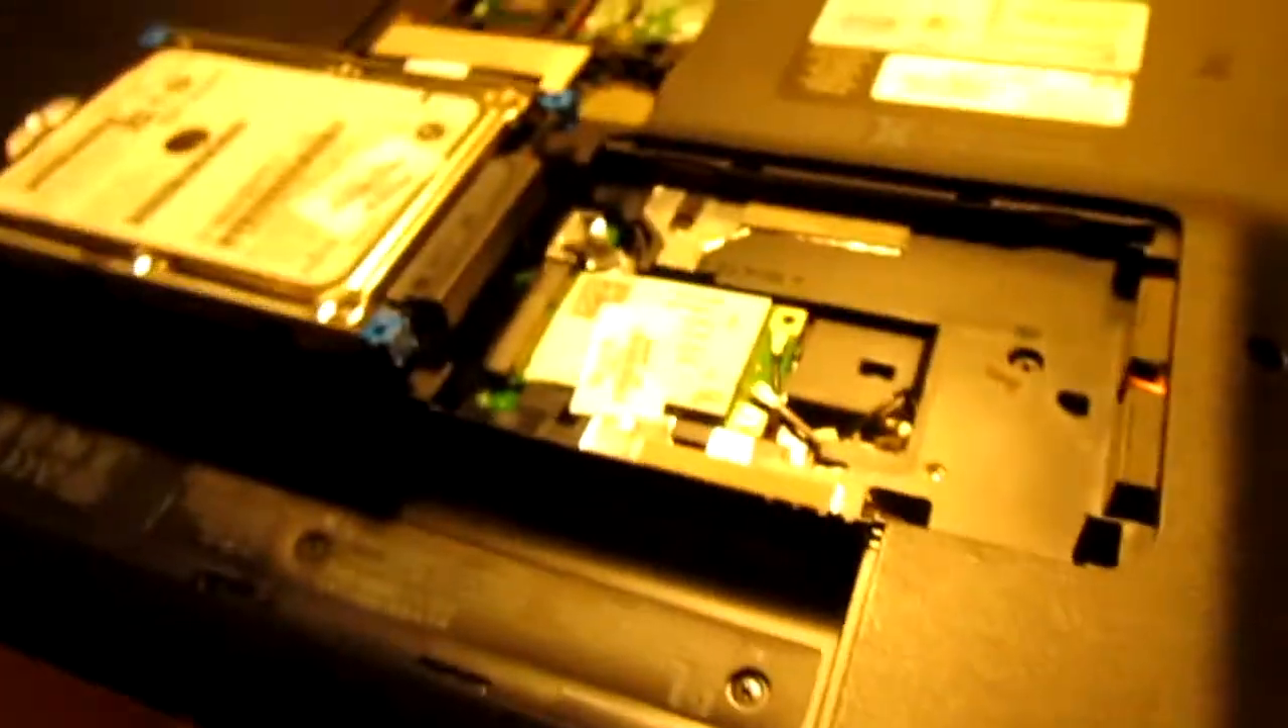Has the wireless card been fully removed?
No.